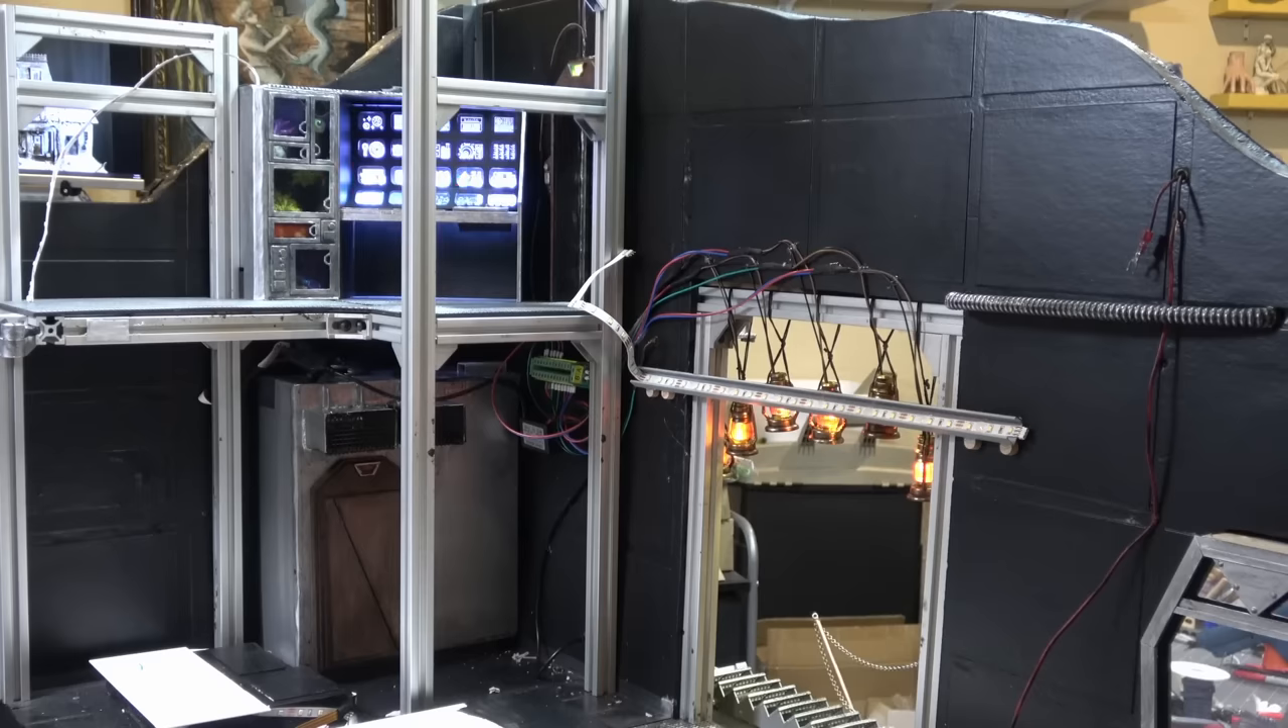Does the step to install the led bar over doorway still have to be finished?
Yes.